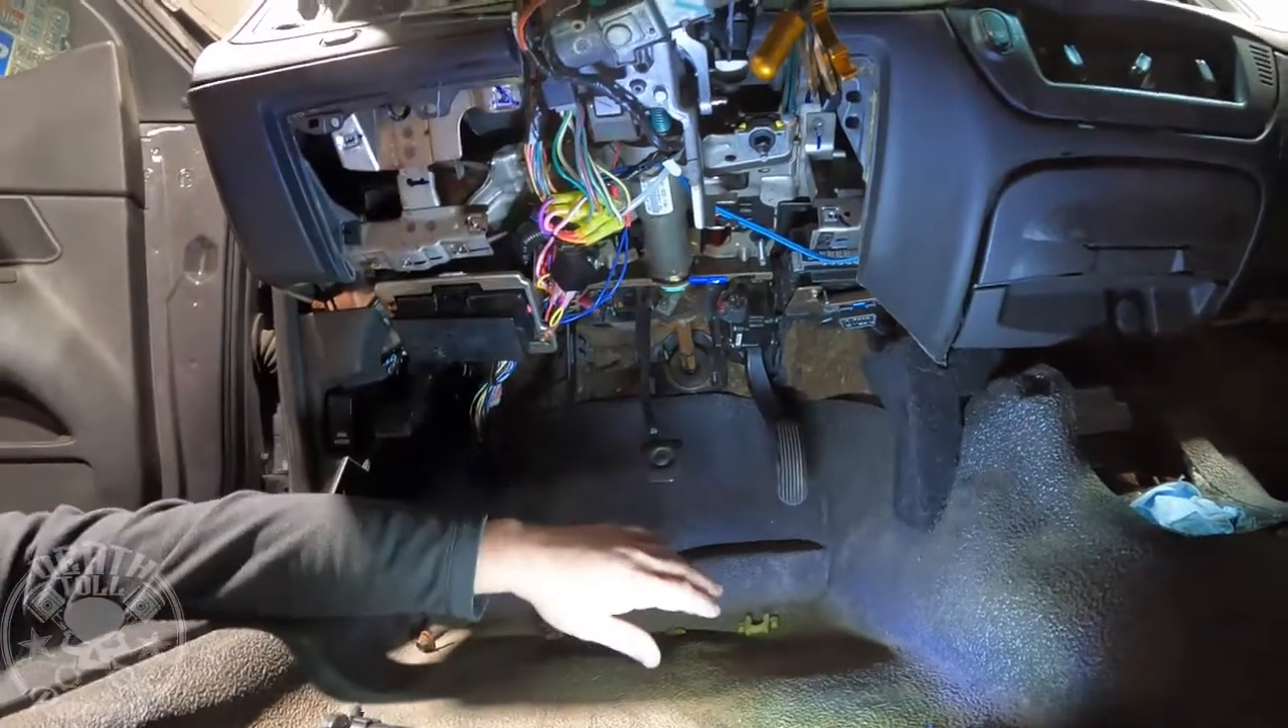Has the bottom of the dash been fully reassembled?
No.